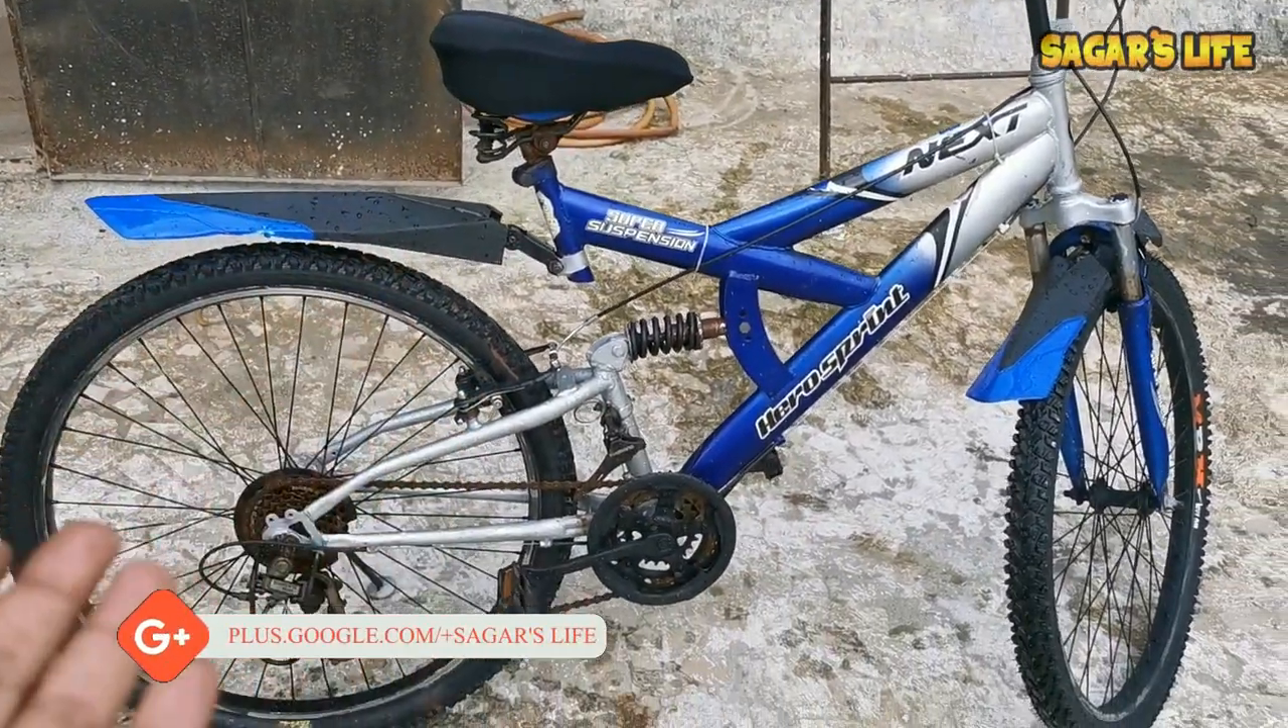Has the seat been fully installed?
Yes.